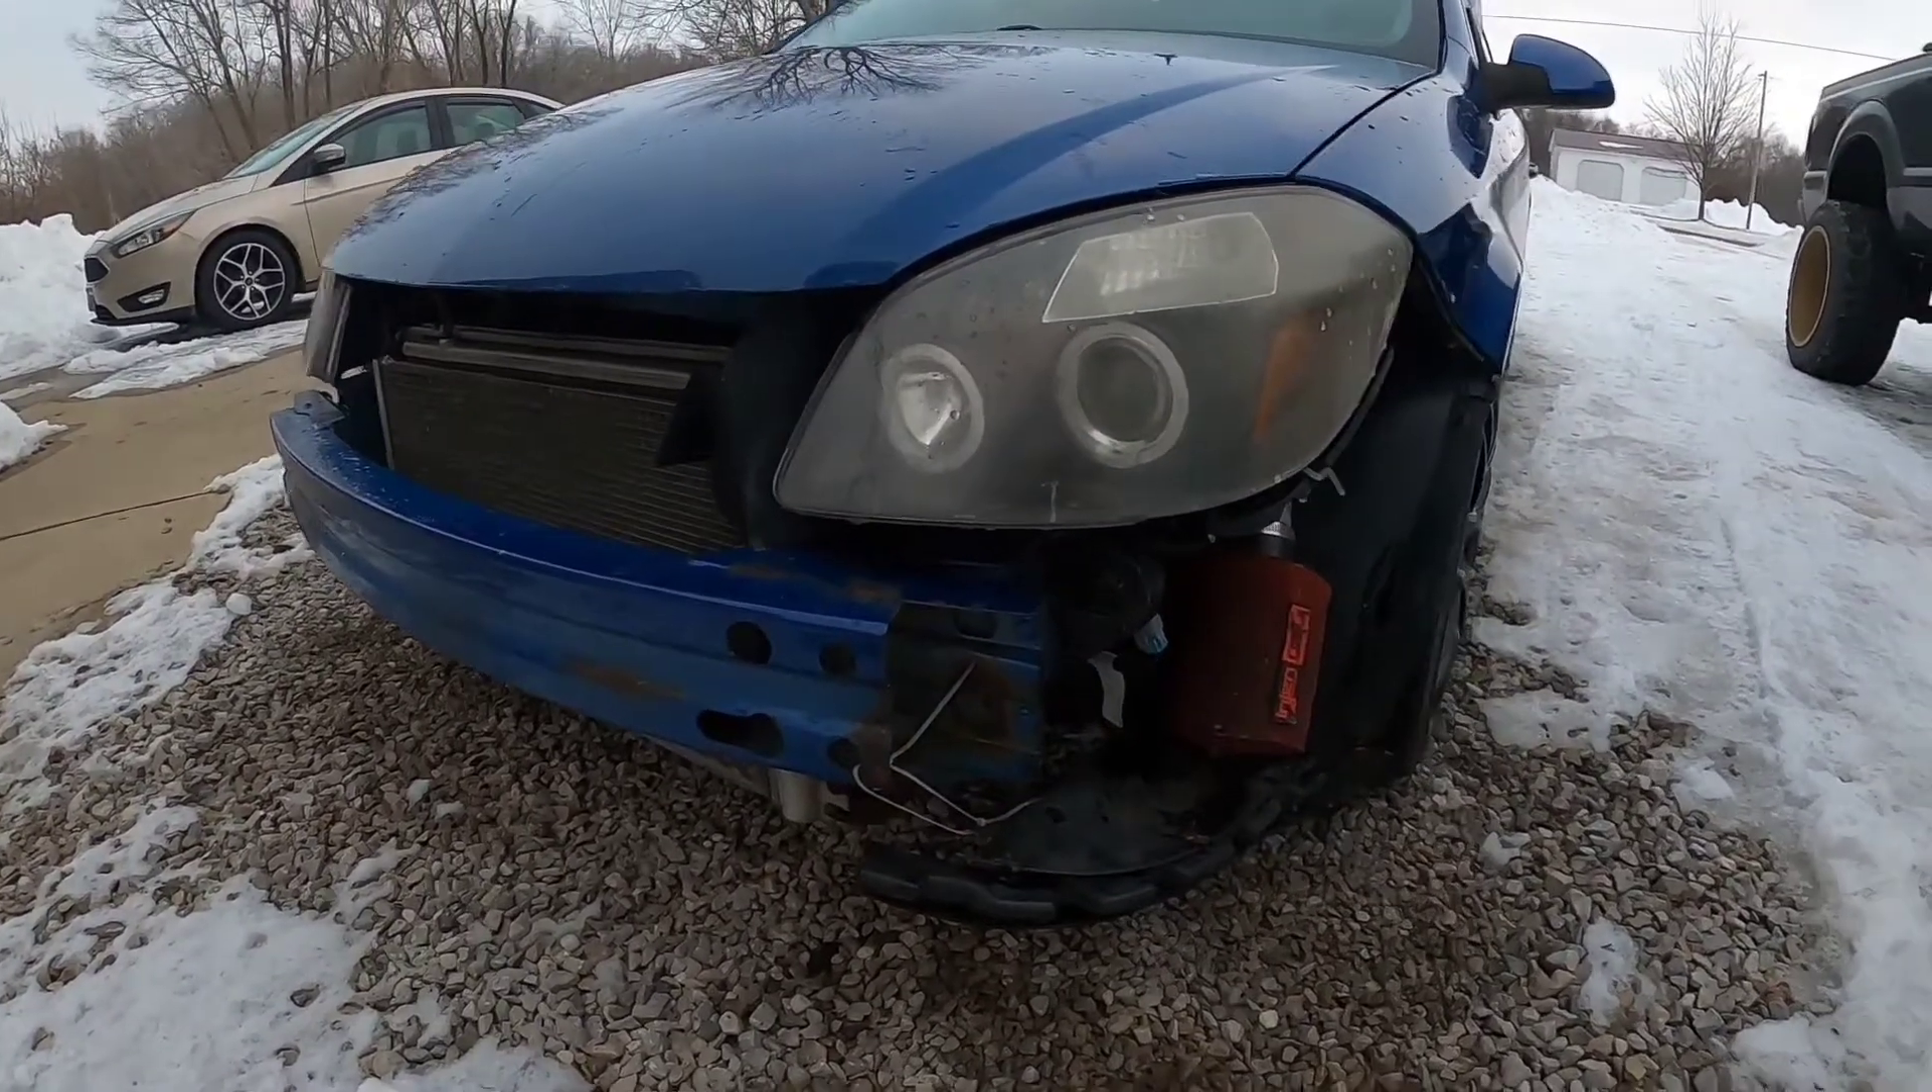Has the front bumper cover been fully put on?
No.